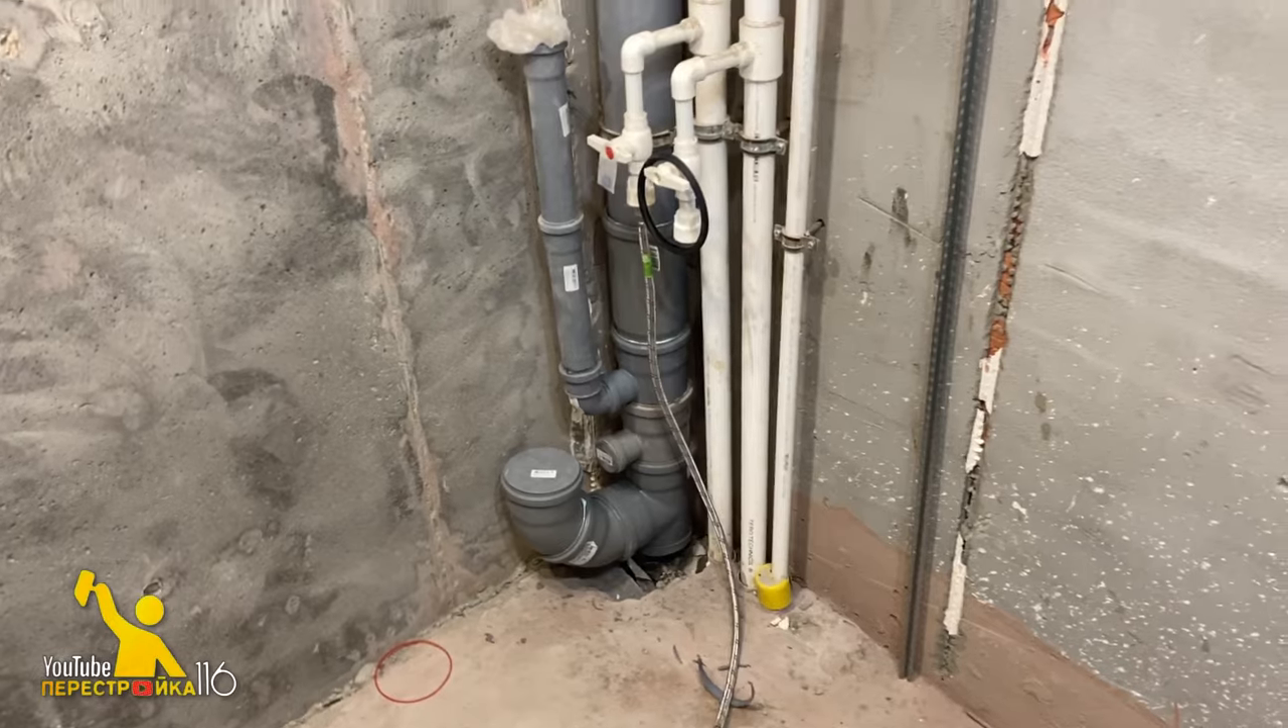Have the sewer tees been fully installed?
Yes.